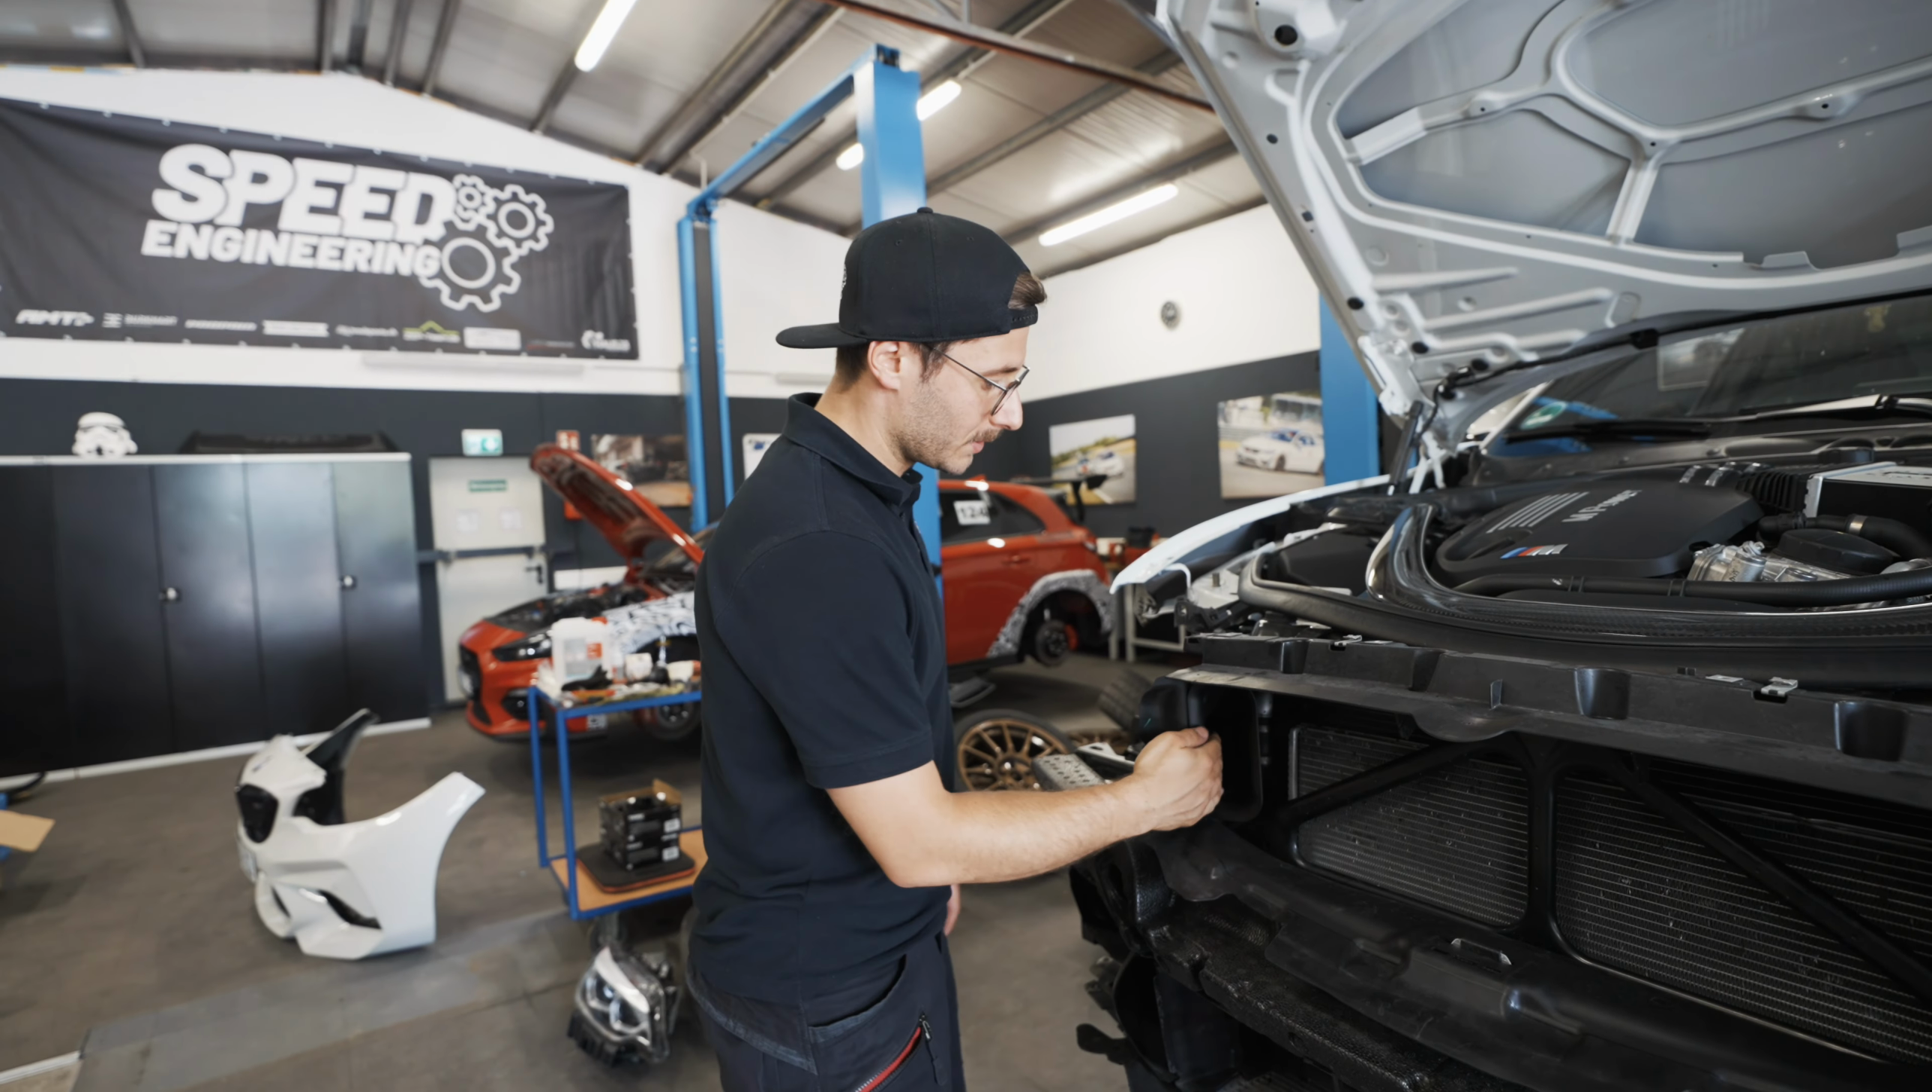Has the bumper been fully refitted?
No.